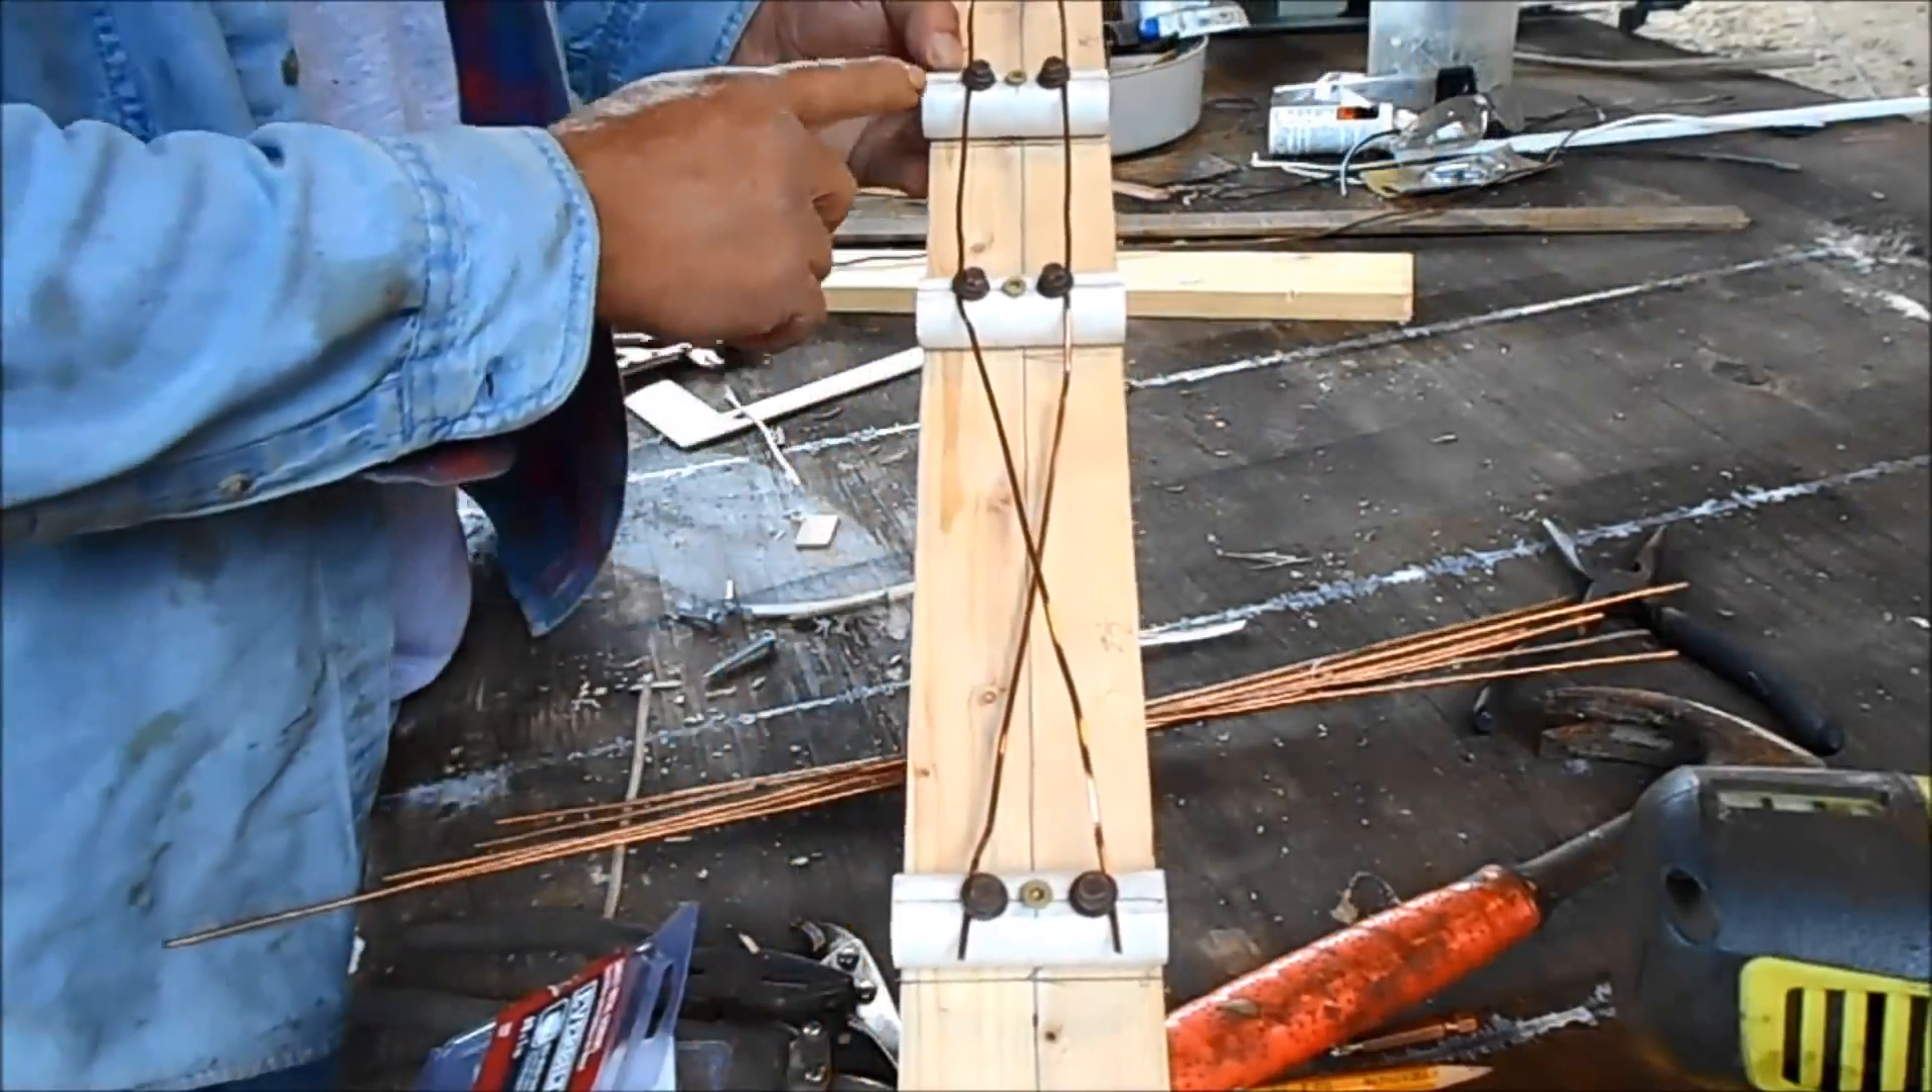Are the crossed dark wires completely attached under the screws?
Yes.